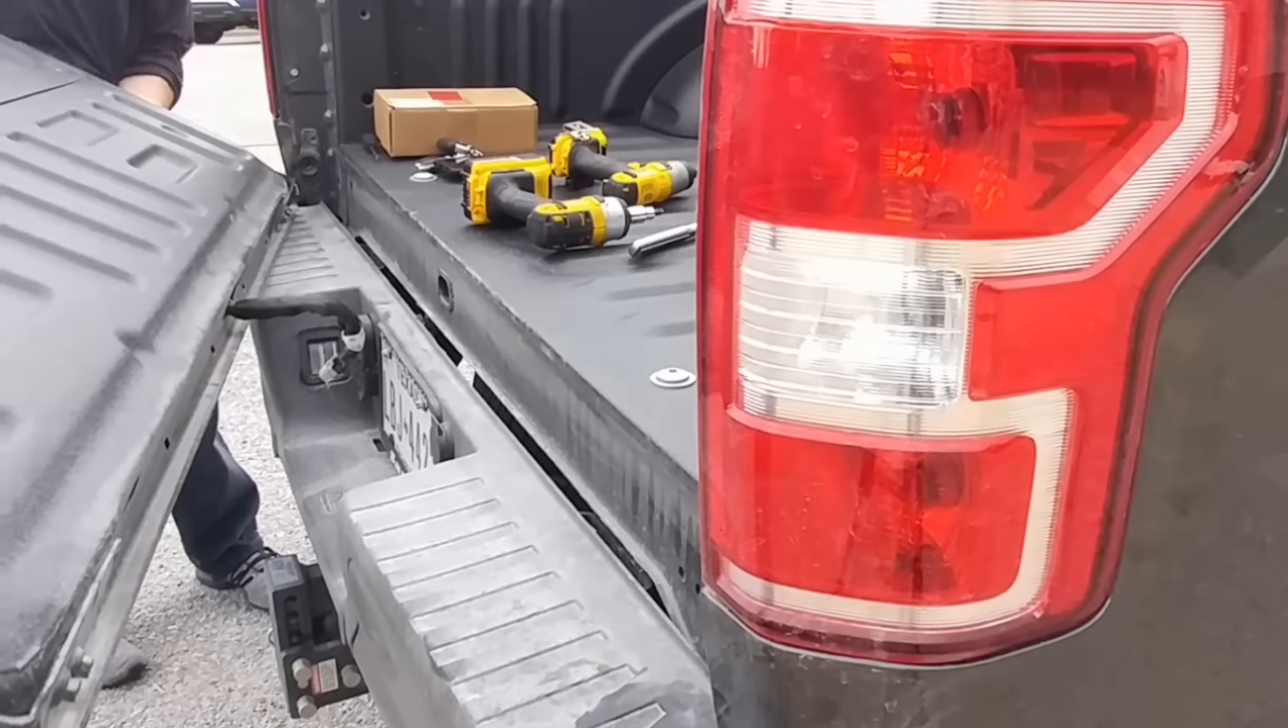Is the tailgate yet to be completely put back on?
Yes.